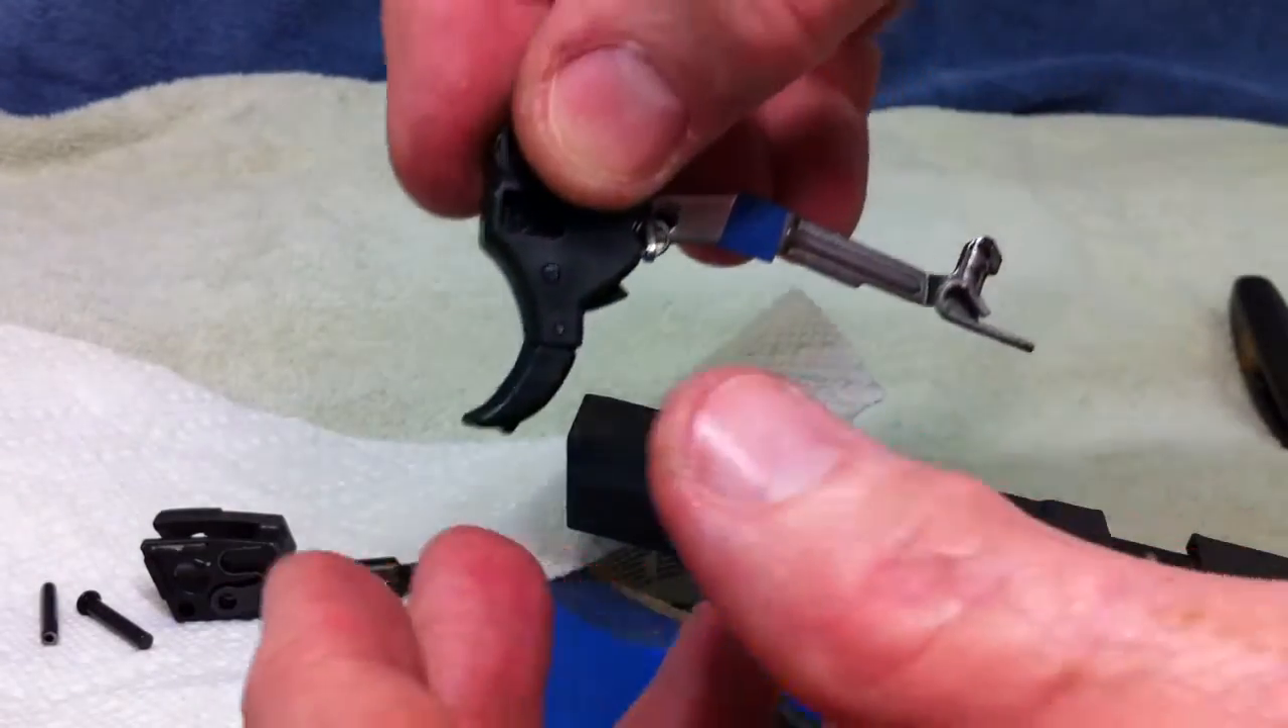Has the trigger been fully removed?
Yes.